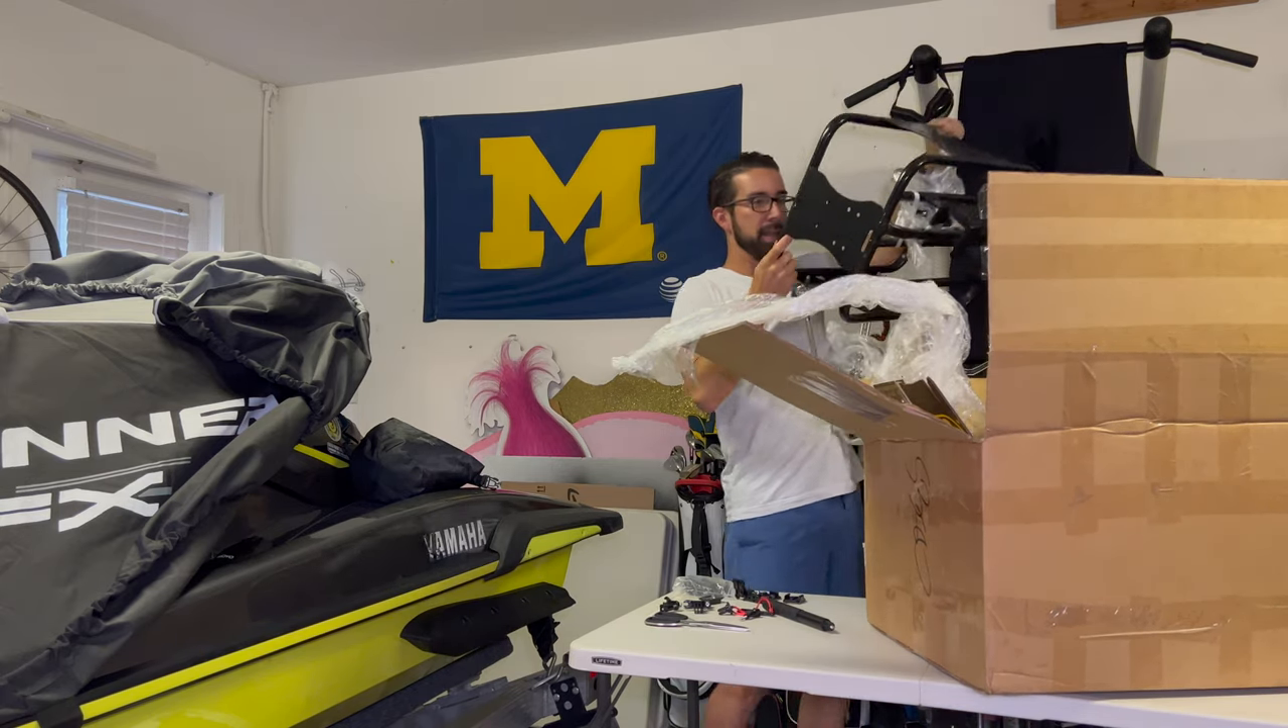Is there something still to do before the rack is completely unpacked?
Yes.